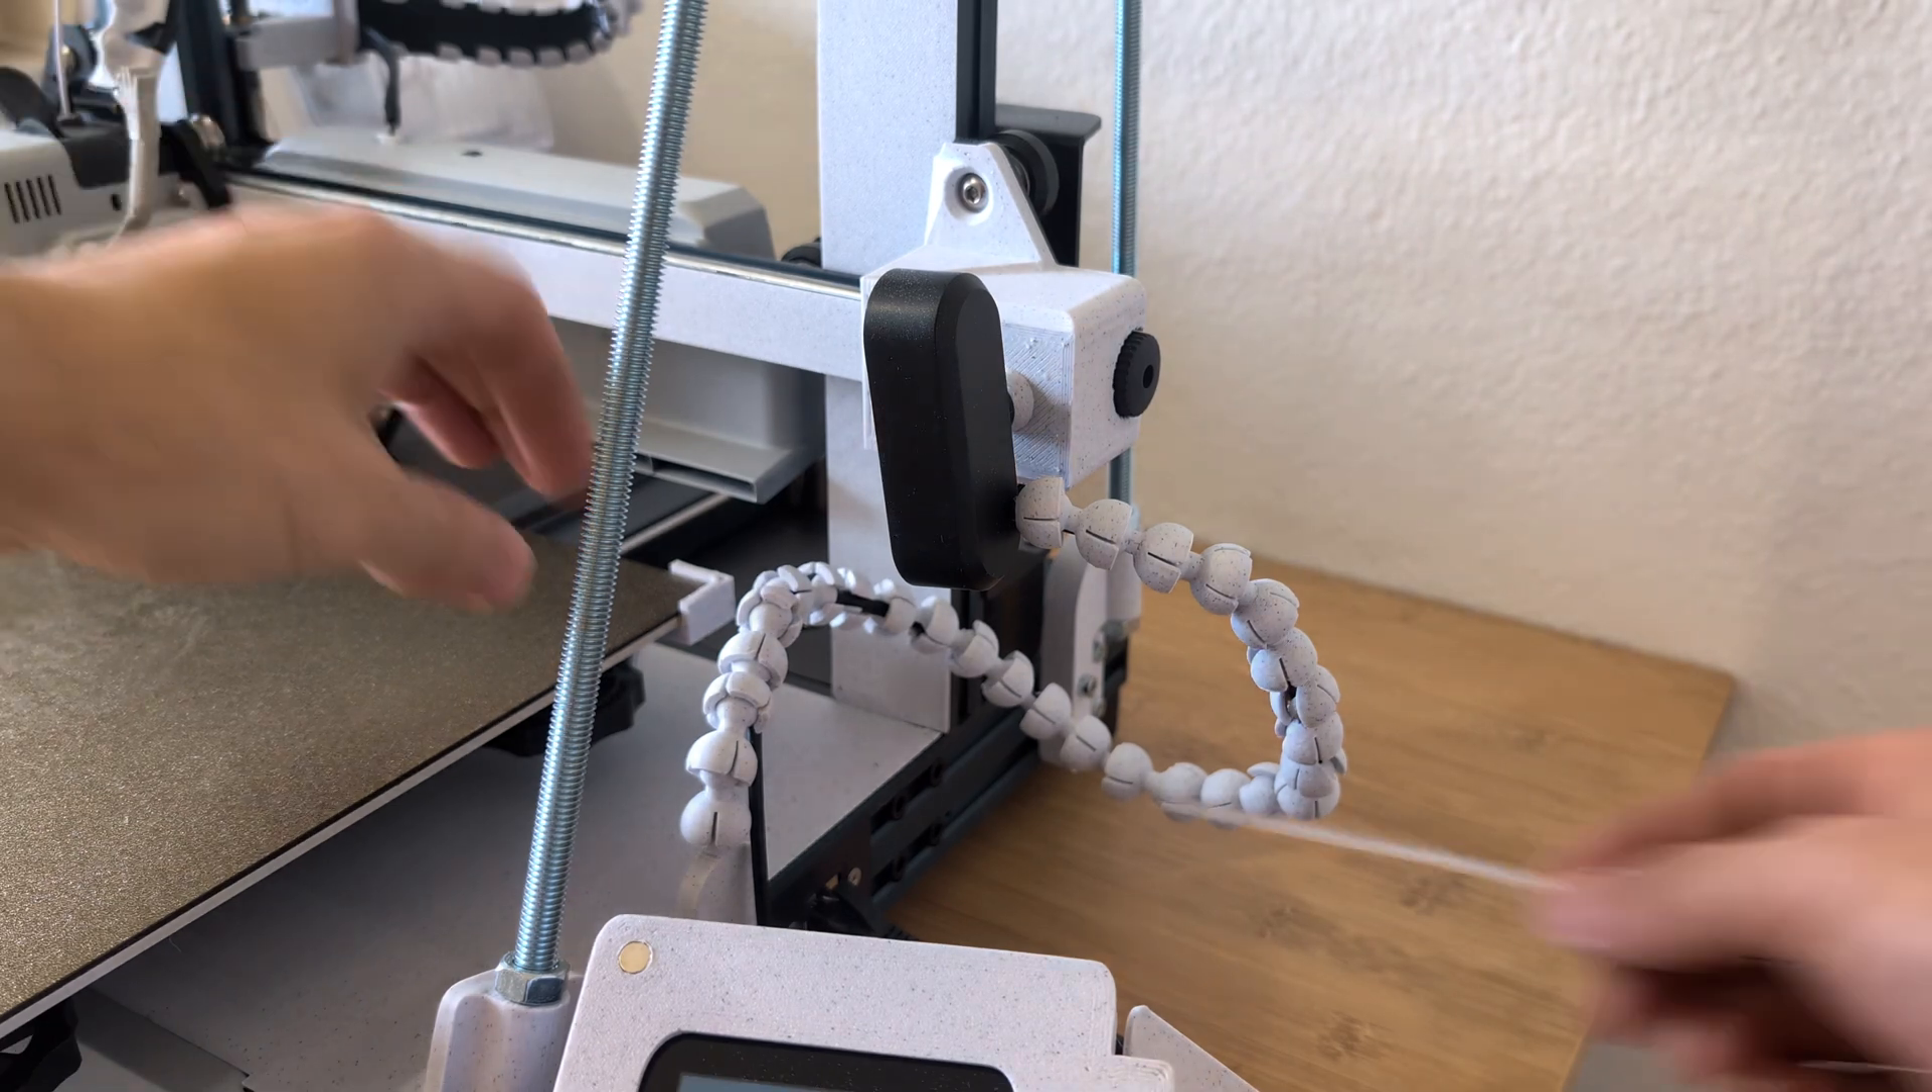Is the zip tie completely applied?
No.